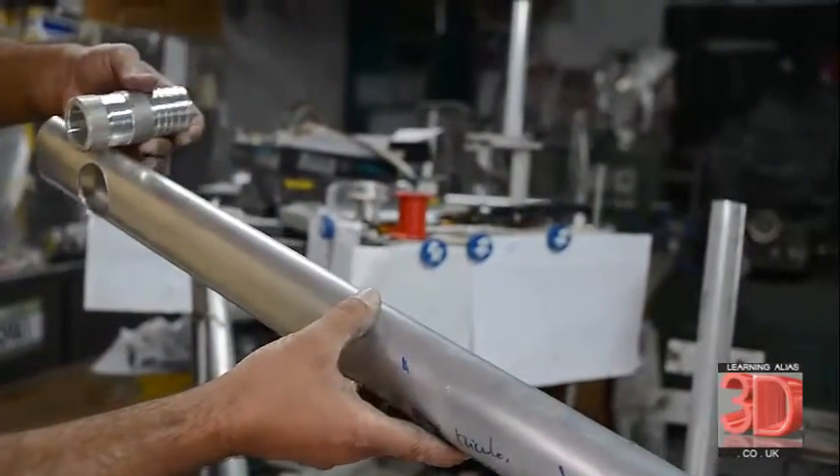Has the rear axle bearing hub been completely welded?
No.